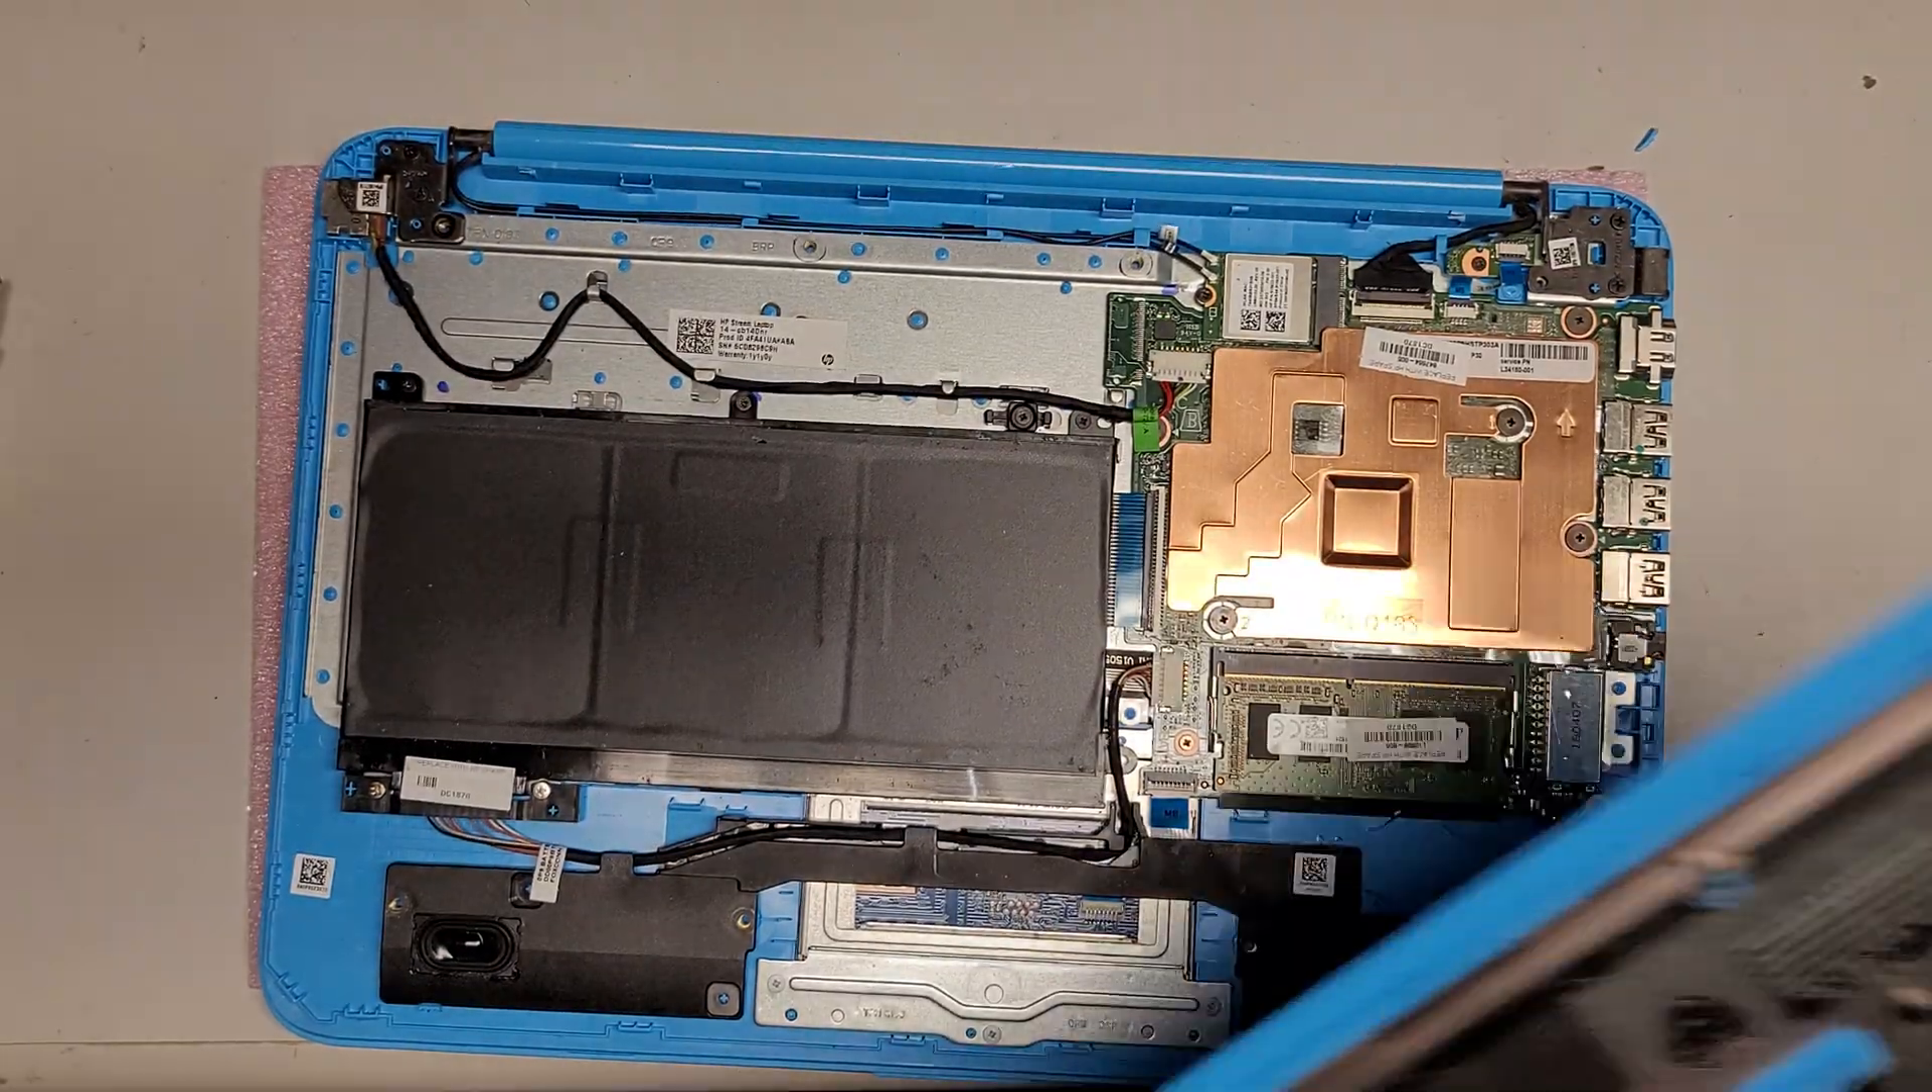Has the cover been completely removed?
Yes.